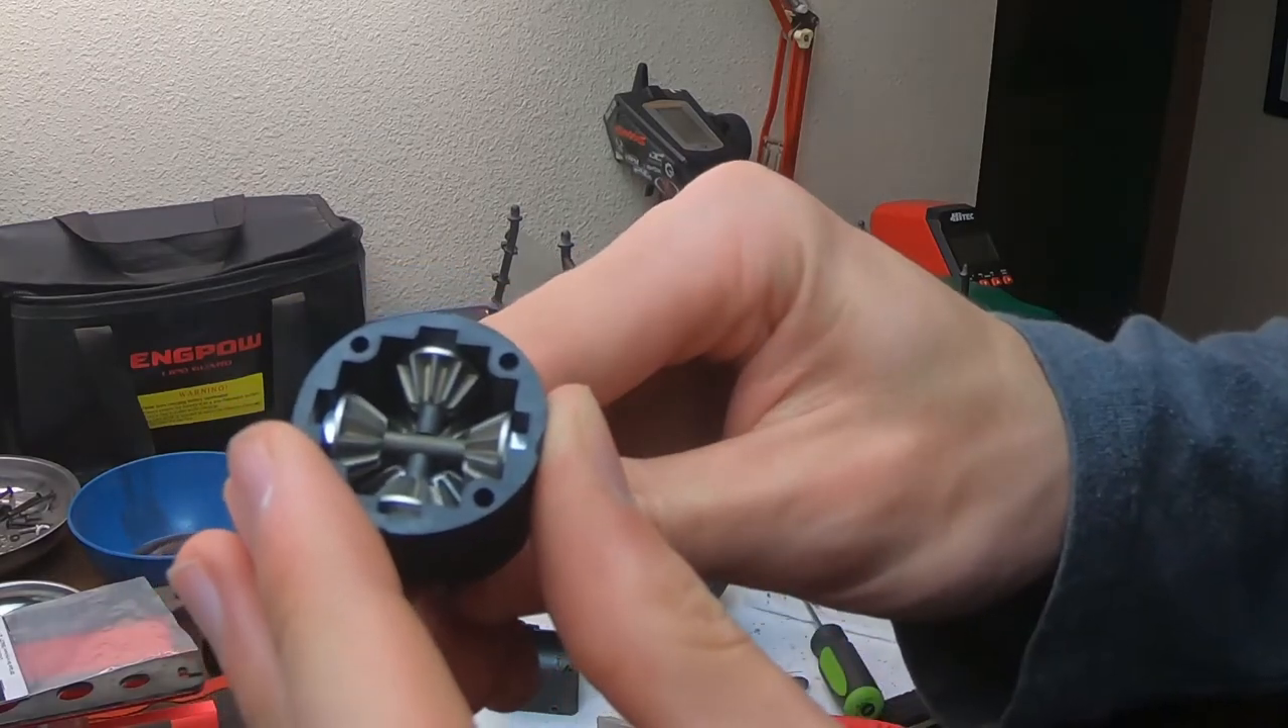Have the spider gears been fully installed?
Yes.